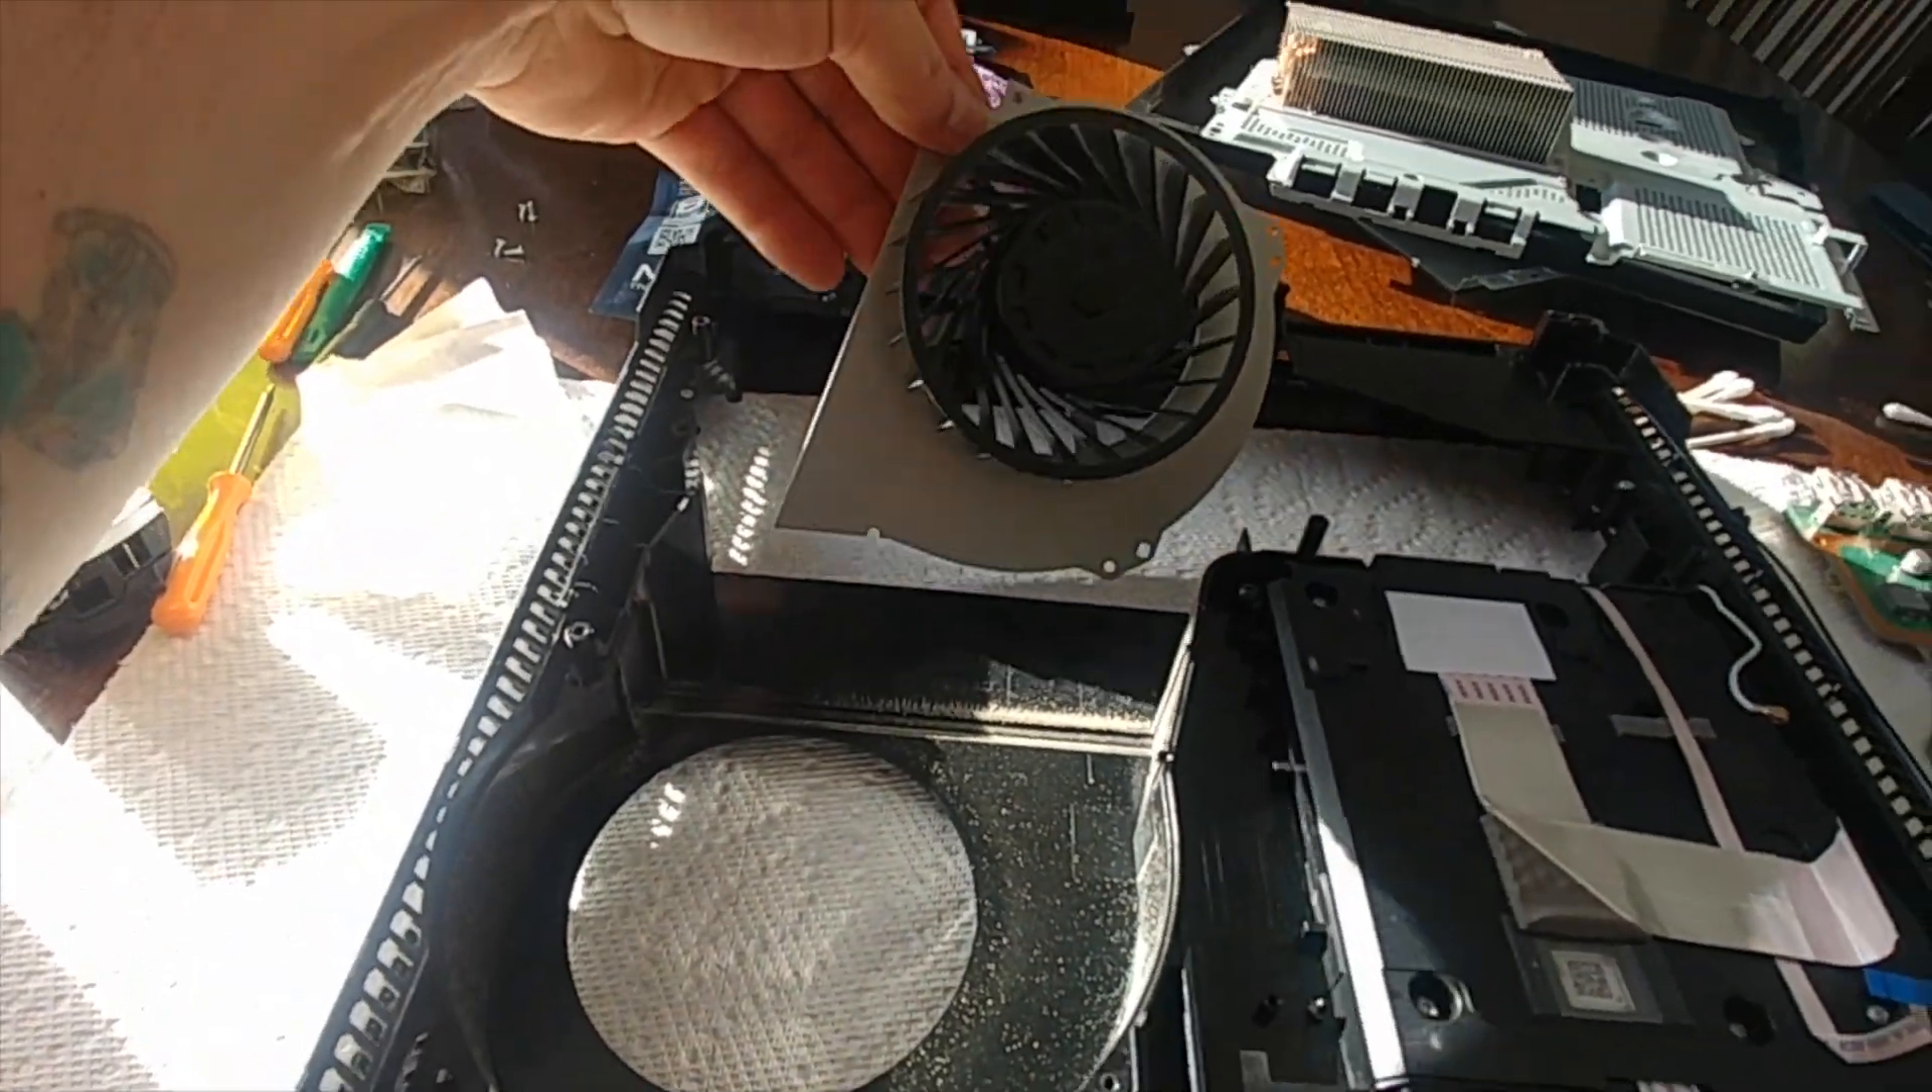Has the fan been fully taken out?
Yes.